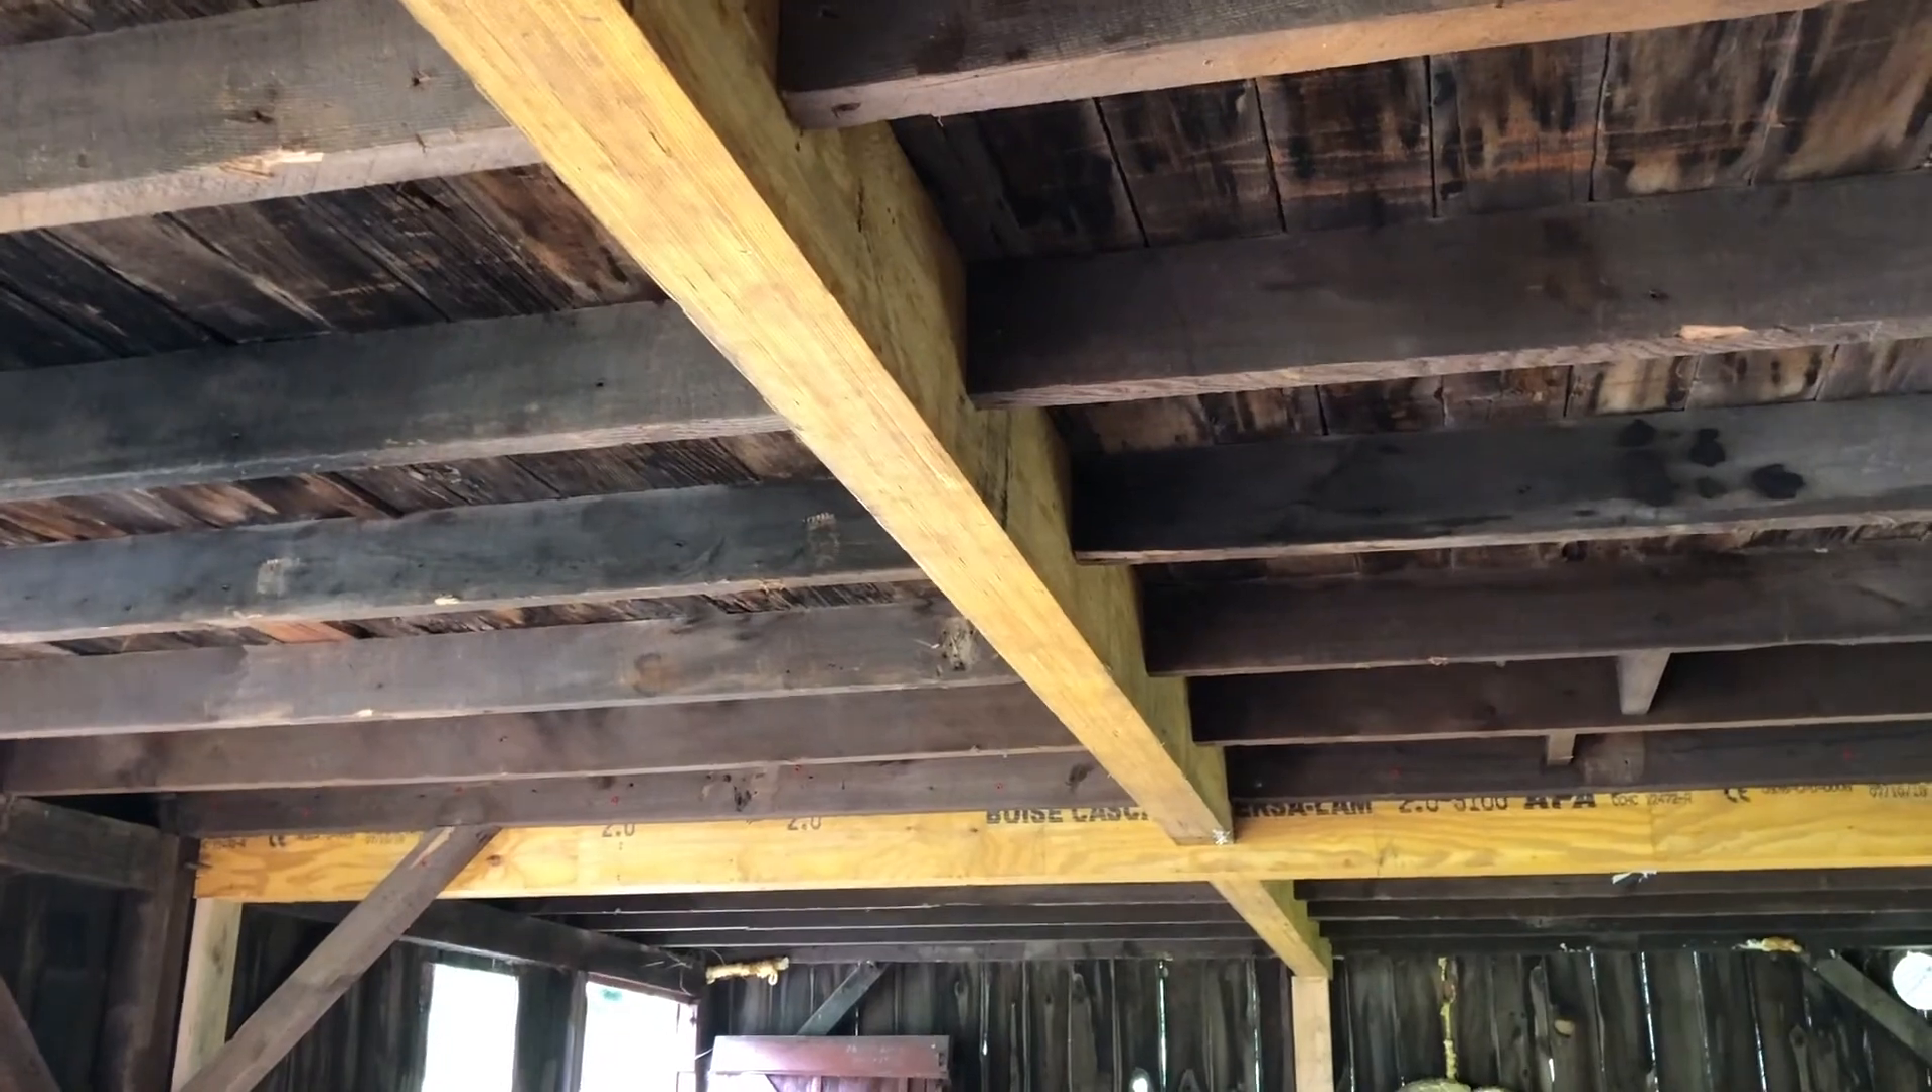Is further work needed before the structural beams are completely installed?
No.